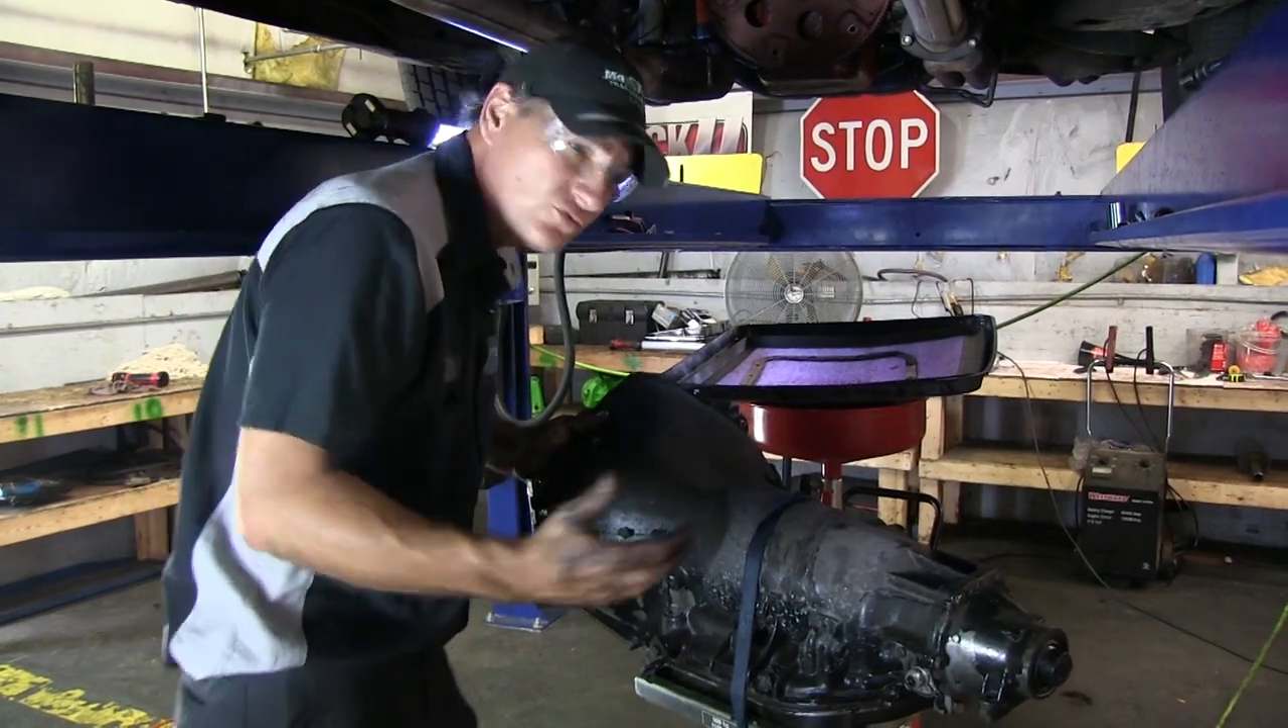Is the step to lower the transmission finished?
Yes.